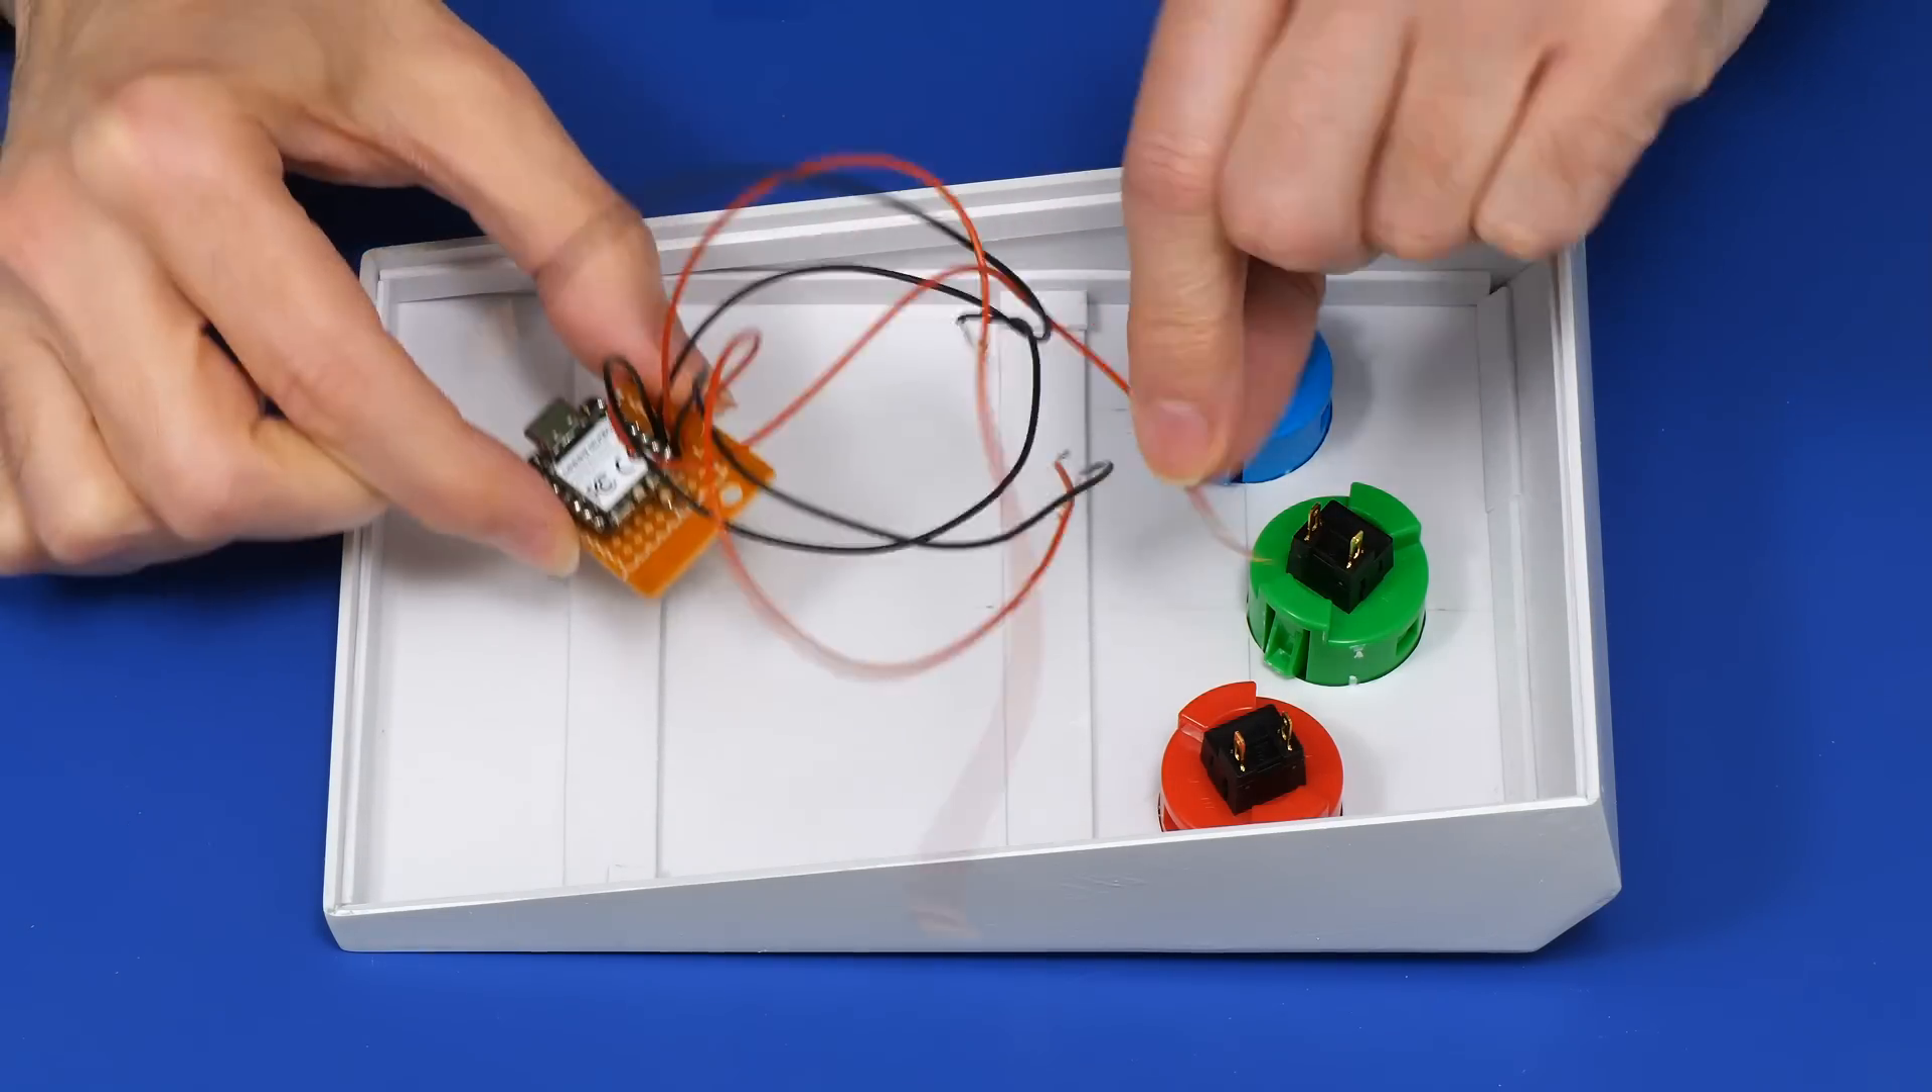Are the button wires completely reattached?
No.